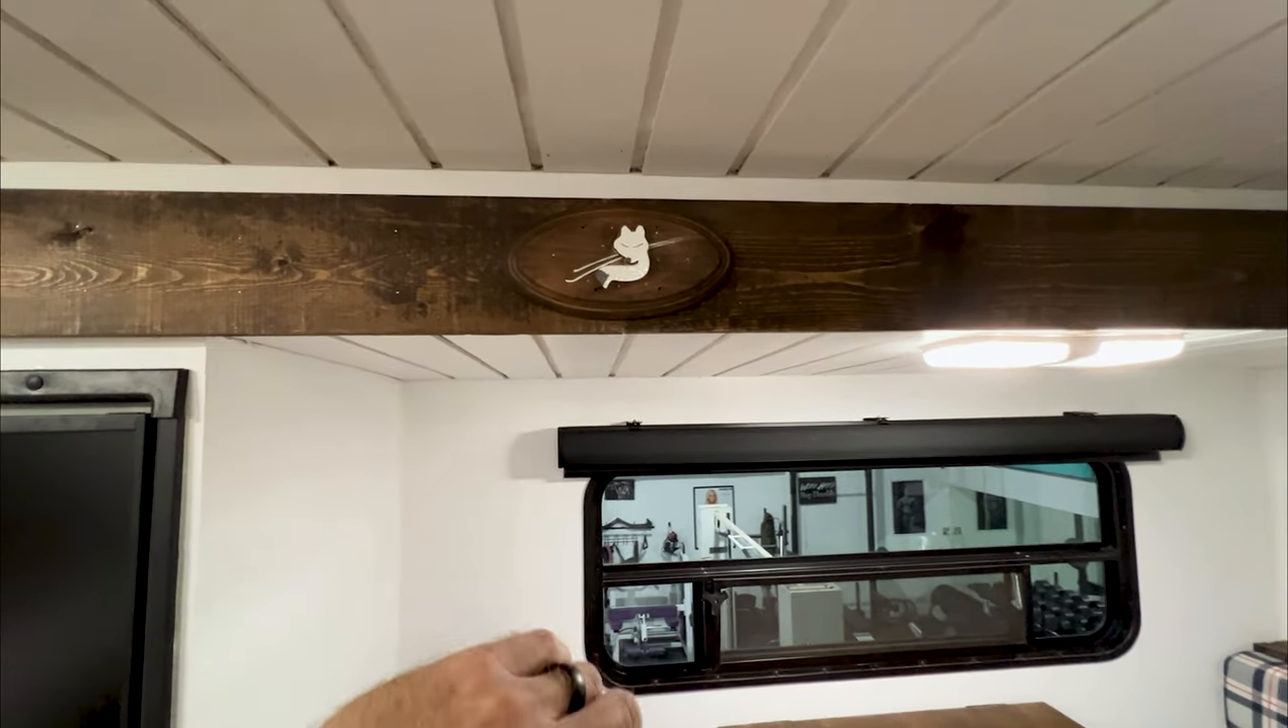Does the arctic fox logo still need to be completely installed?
No.